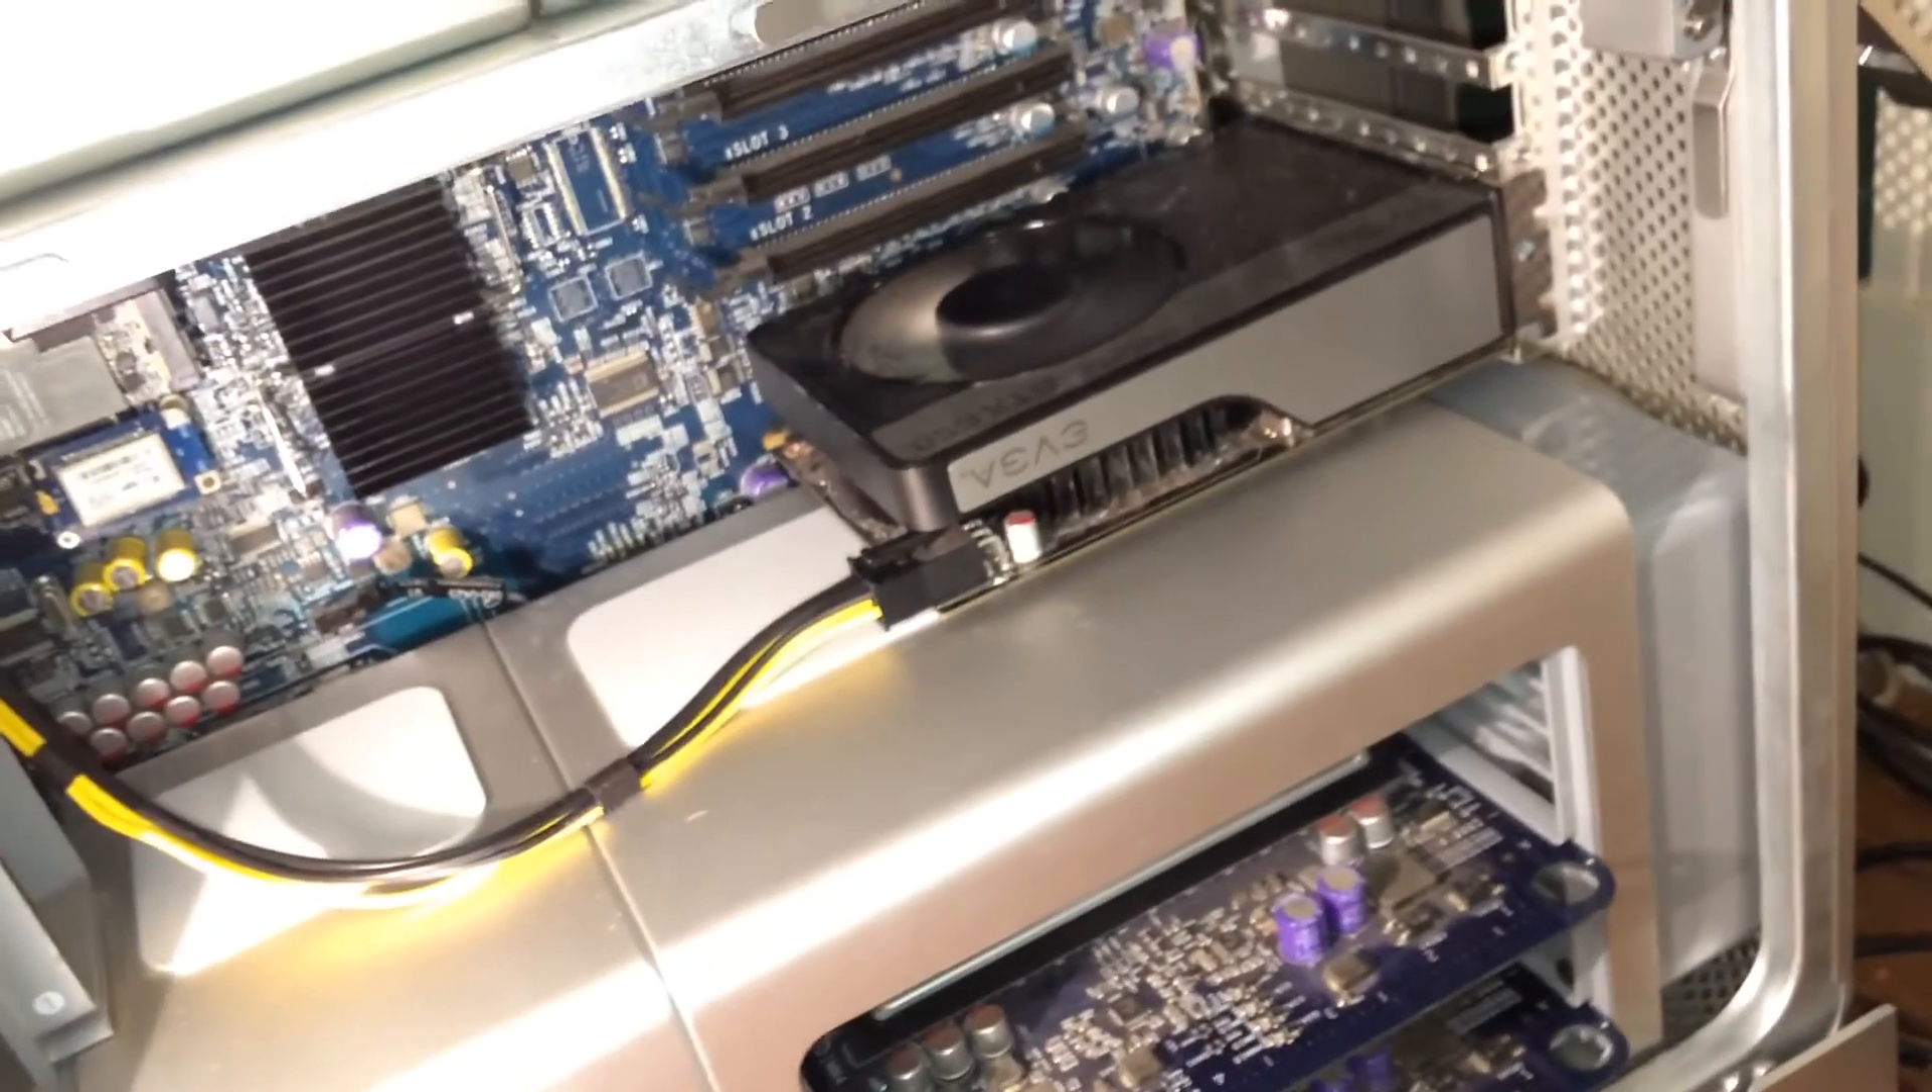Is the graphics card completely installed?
Yes.